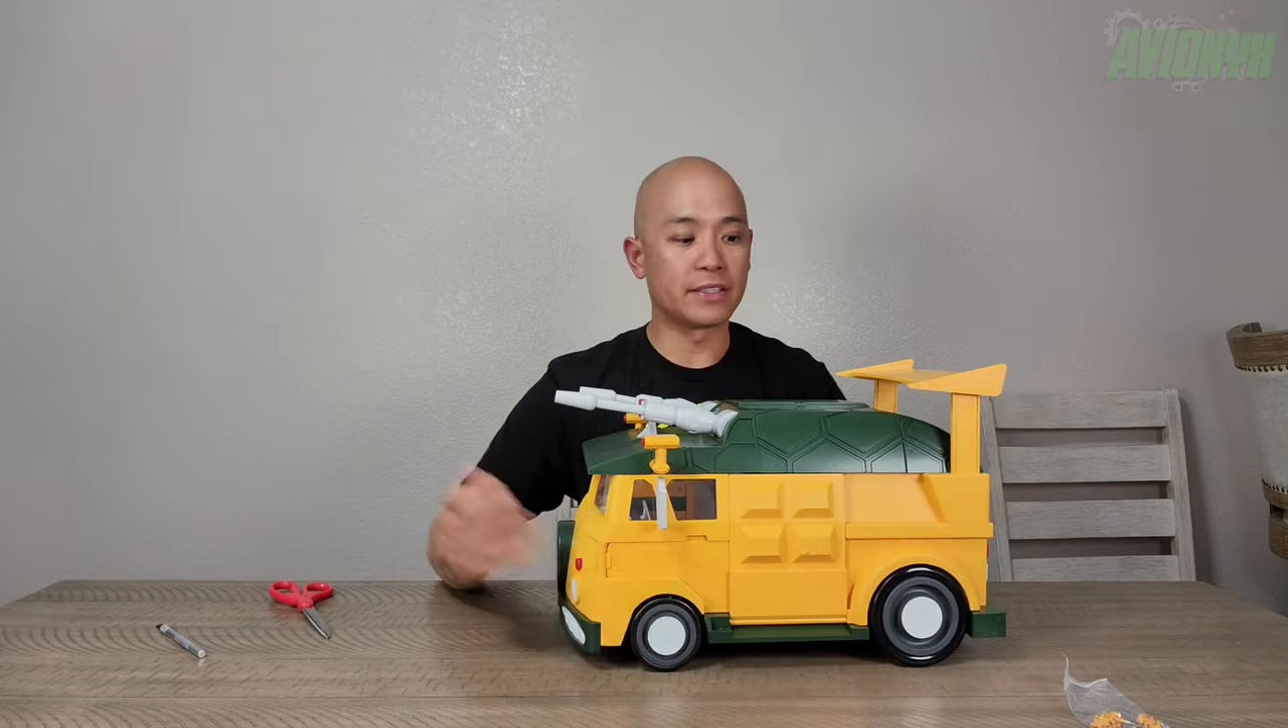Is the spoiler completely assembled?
Yes.